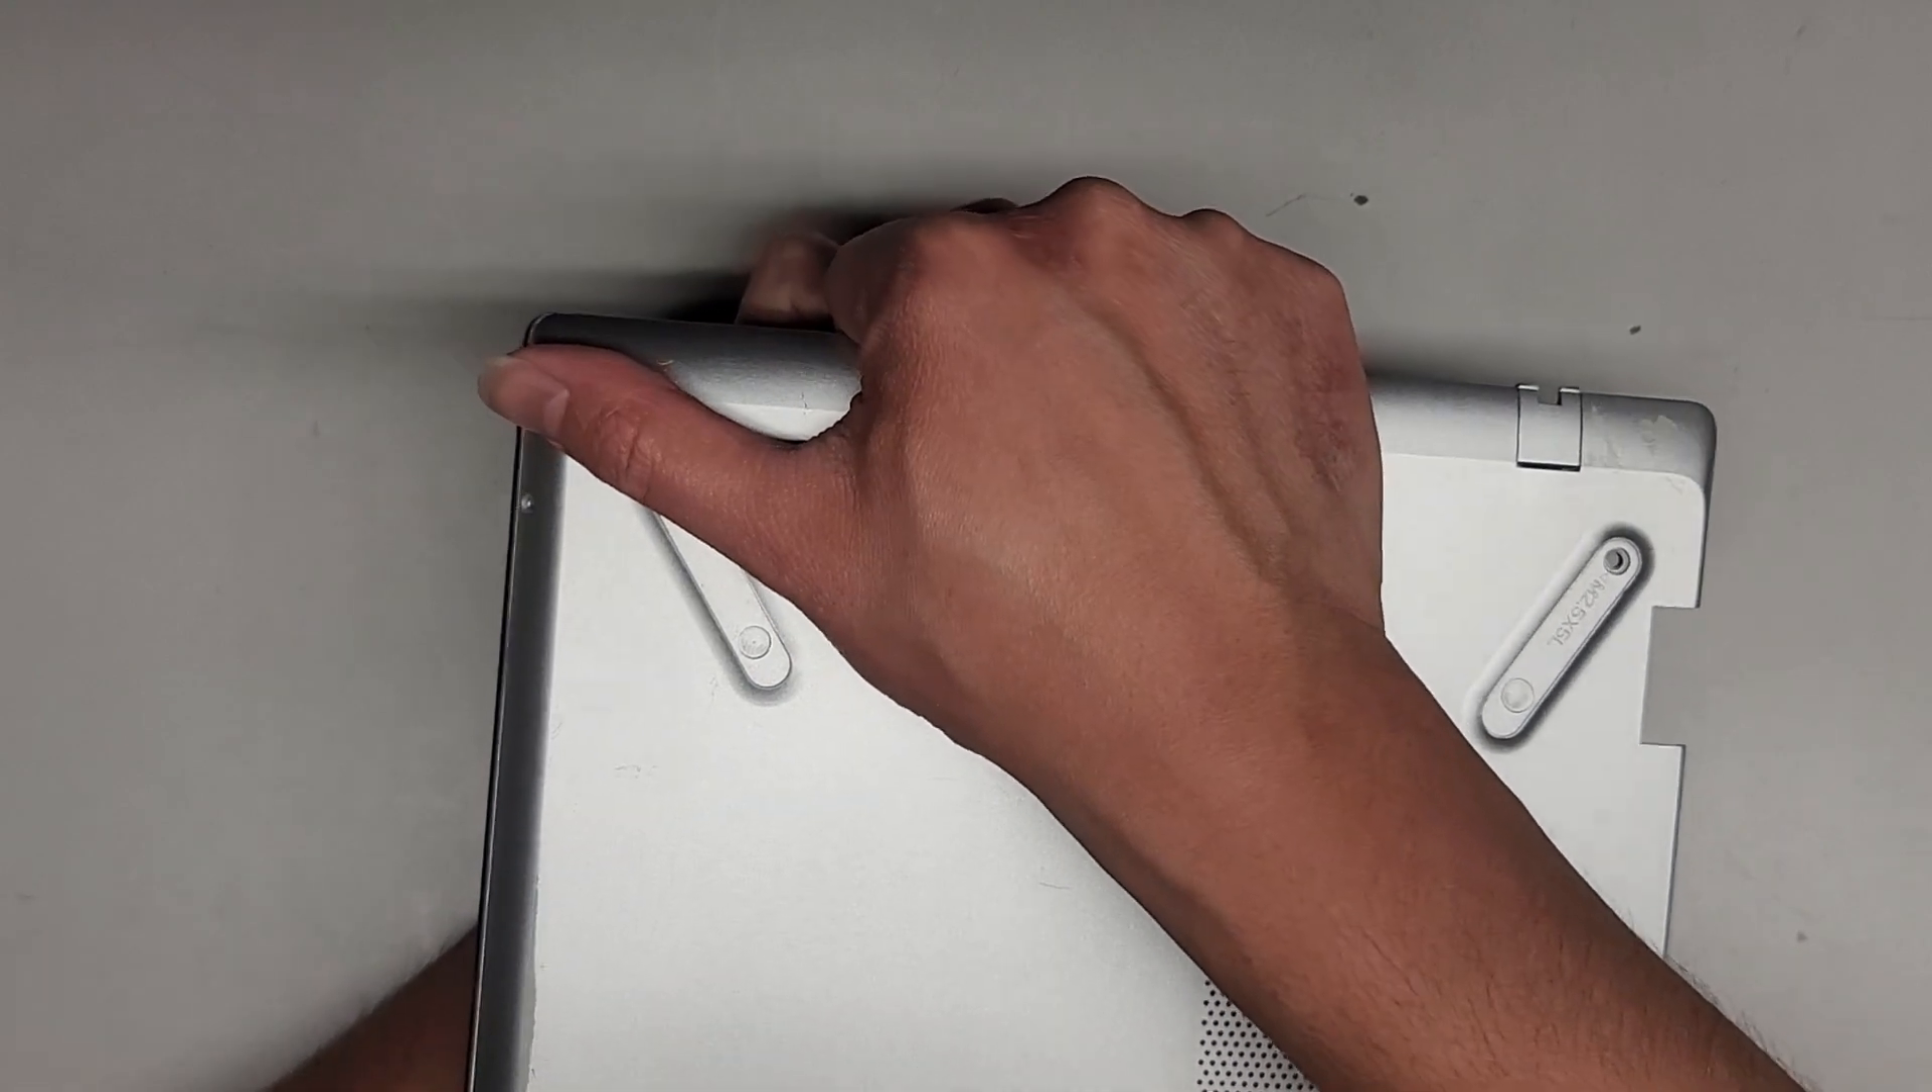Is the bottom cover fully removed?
No.